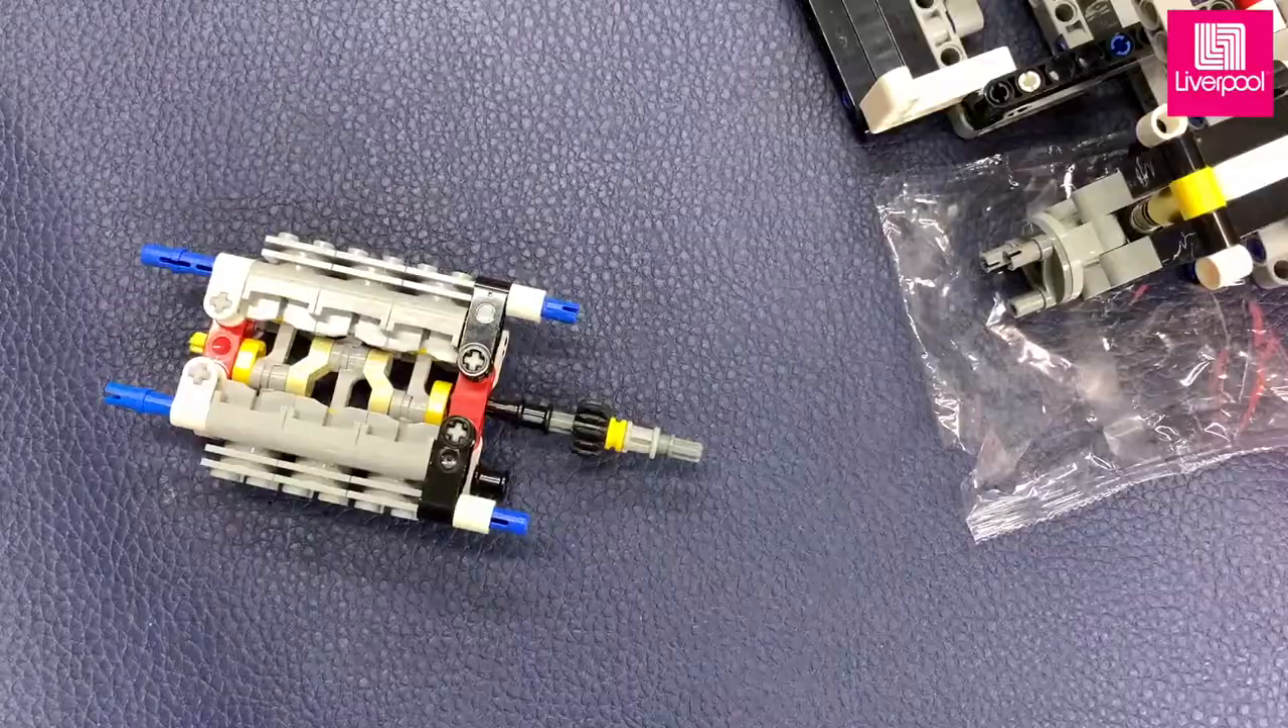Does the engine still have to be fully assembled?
No.